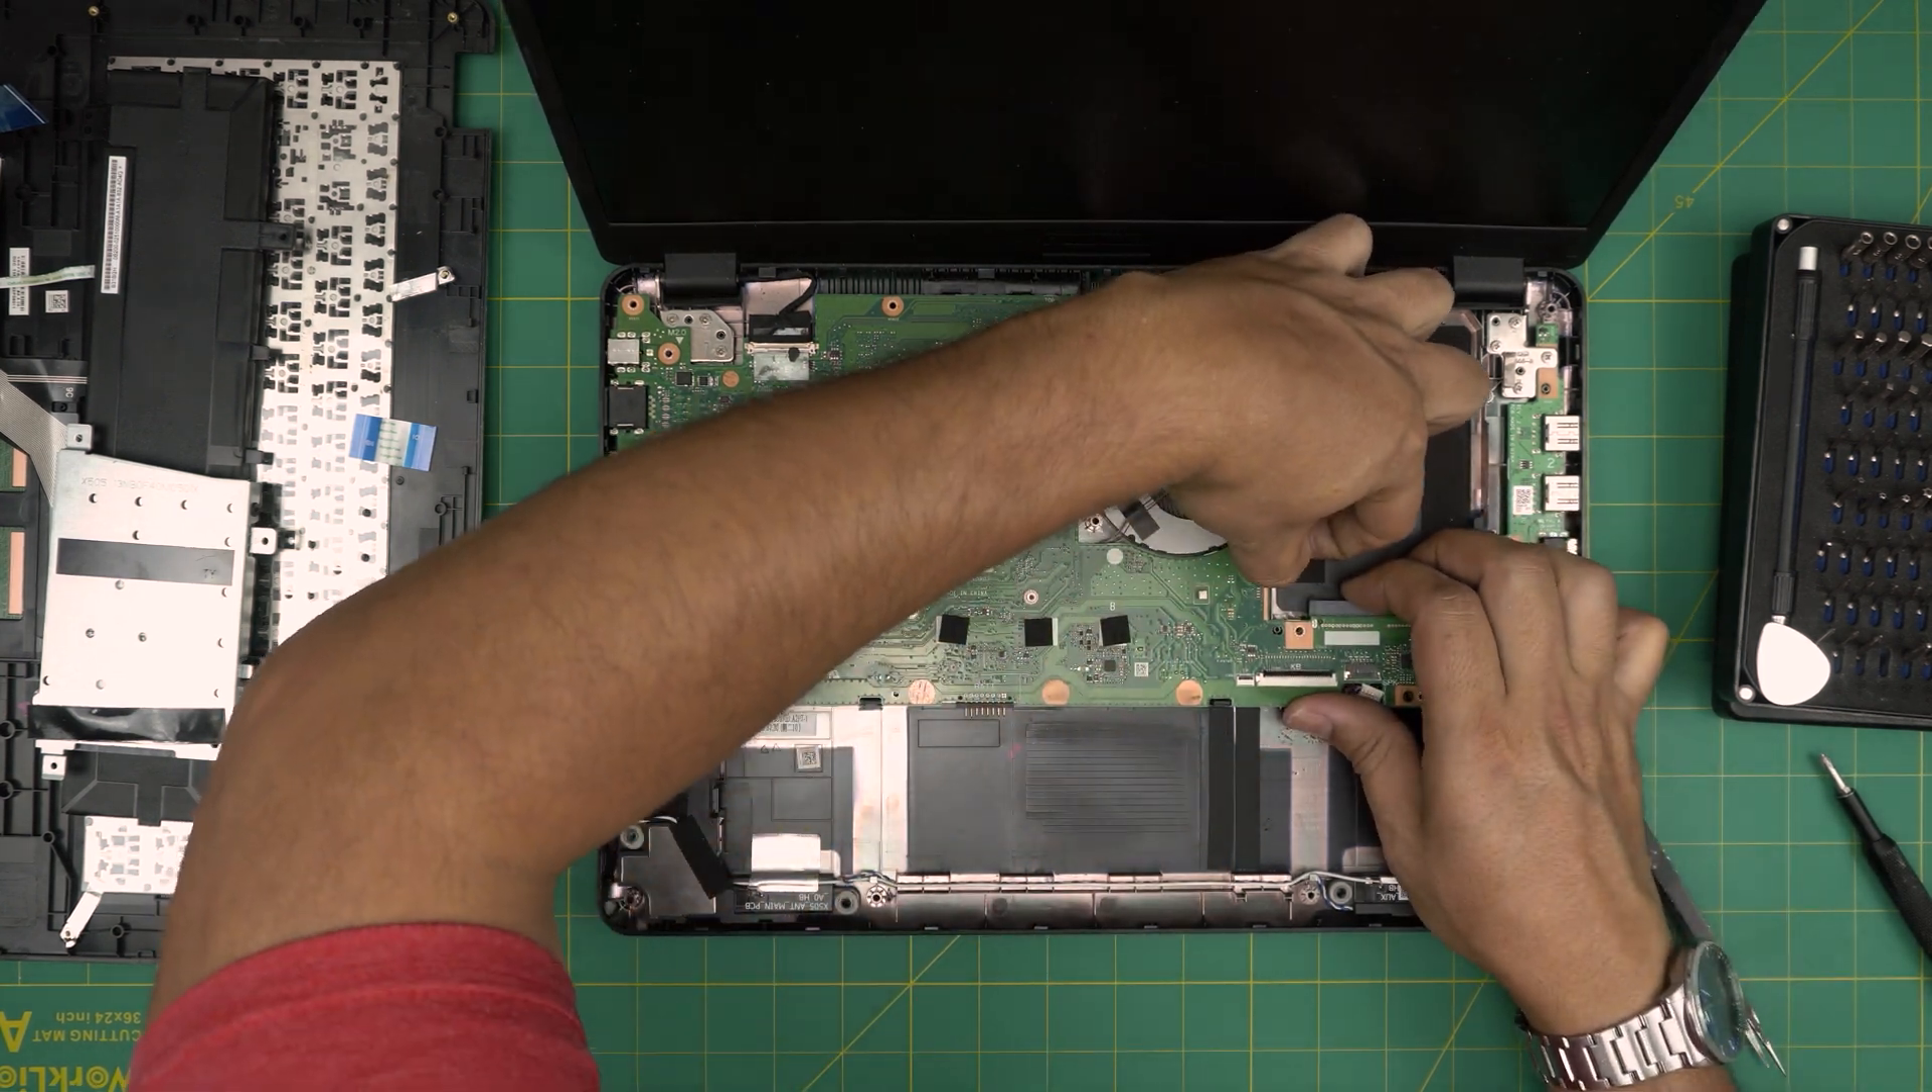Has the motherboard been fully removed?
No.